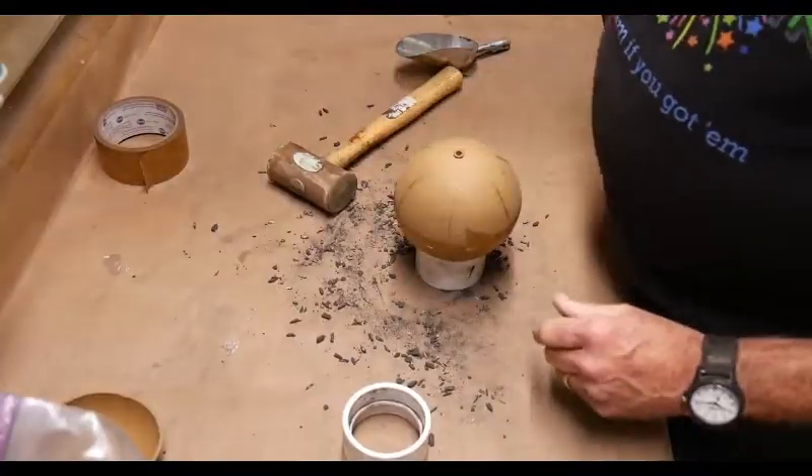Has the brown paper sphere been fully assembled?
Yes.